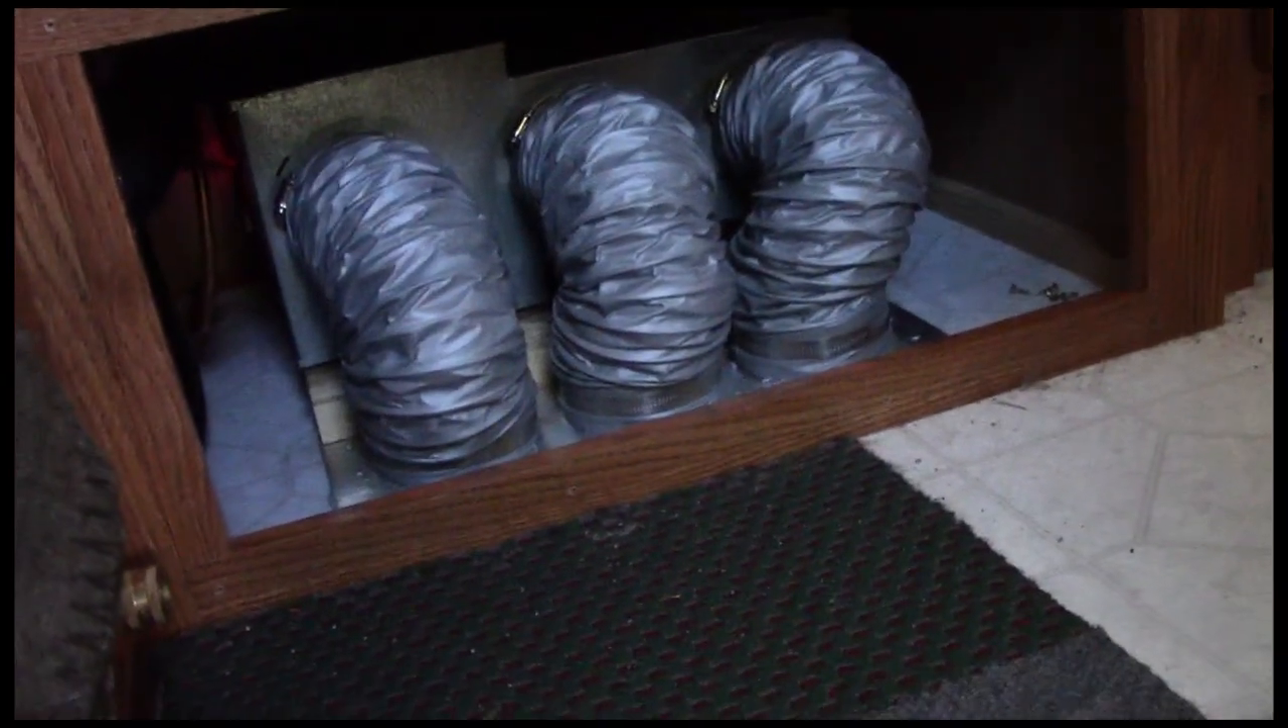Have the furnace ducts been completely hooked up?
Yes.